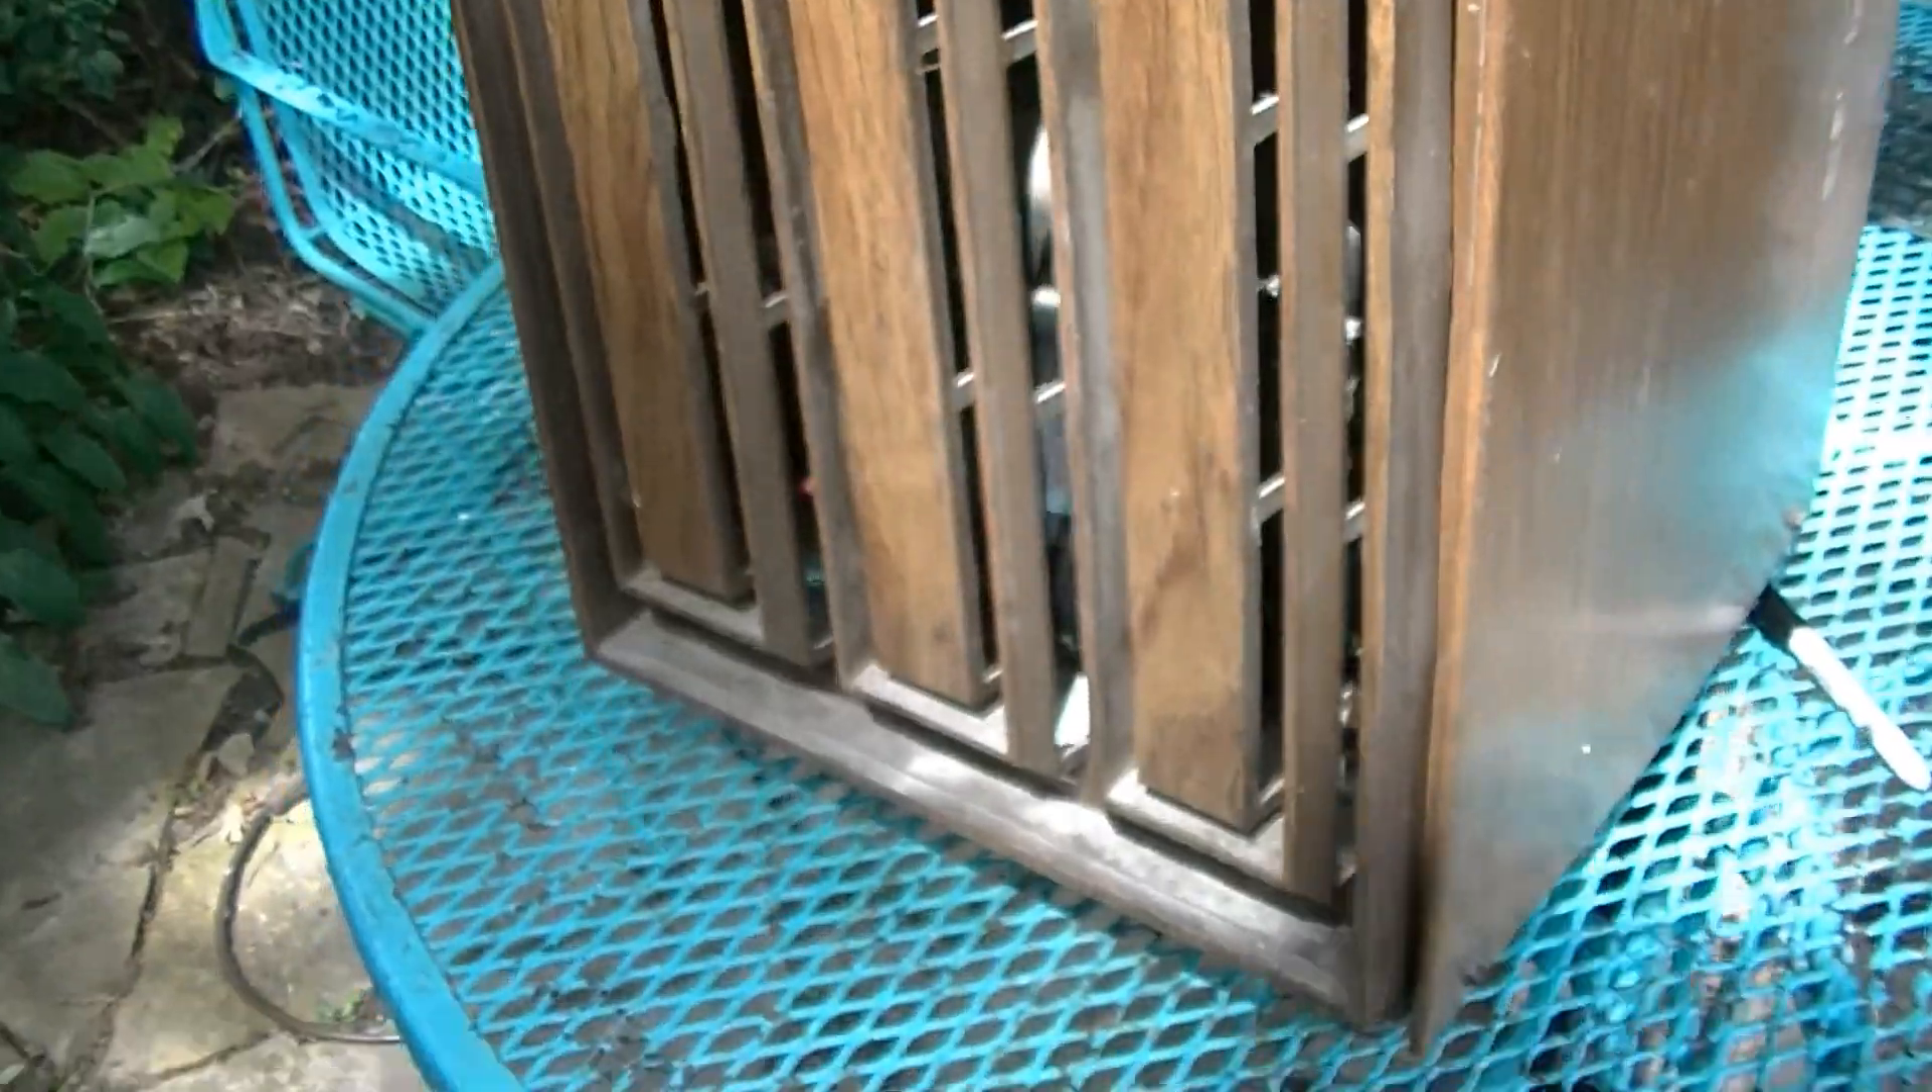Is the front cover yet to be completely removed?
Yes.